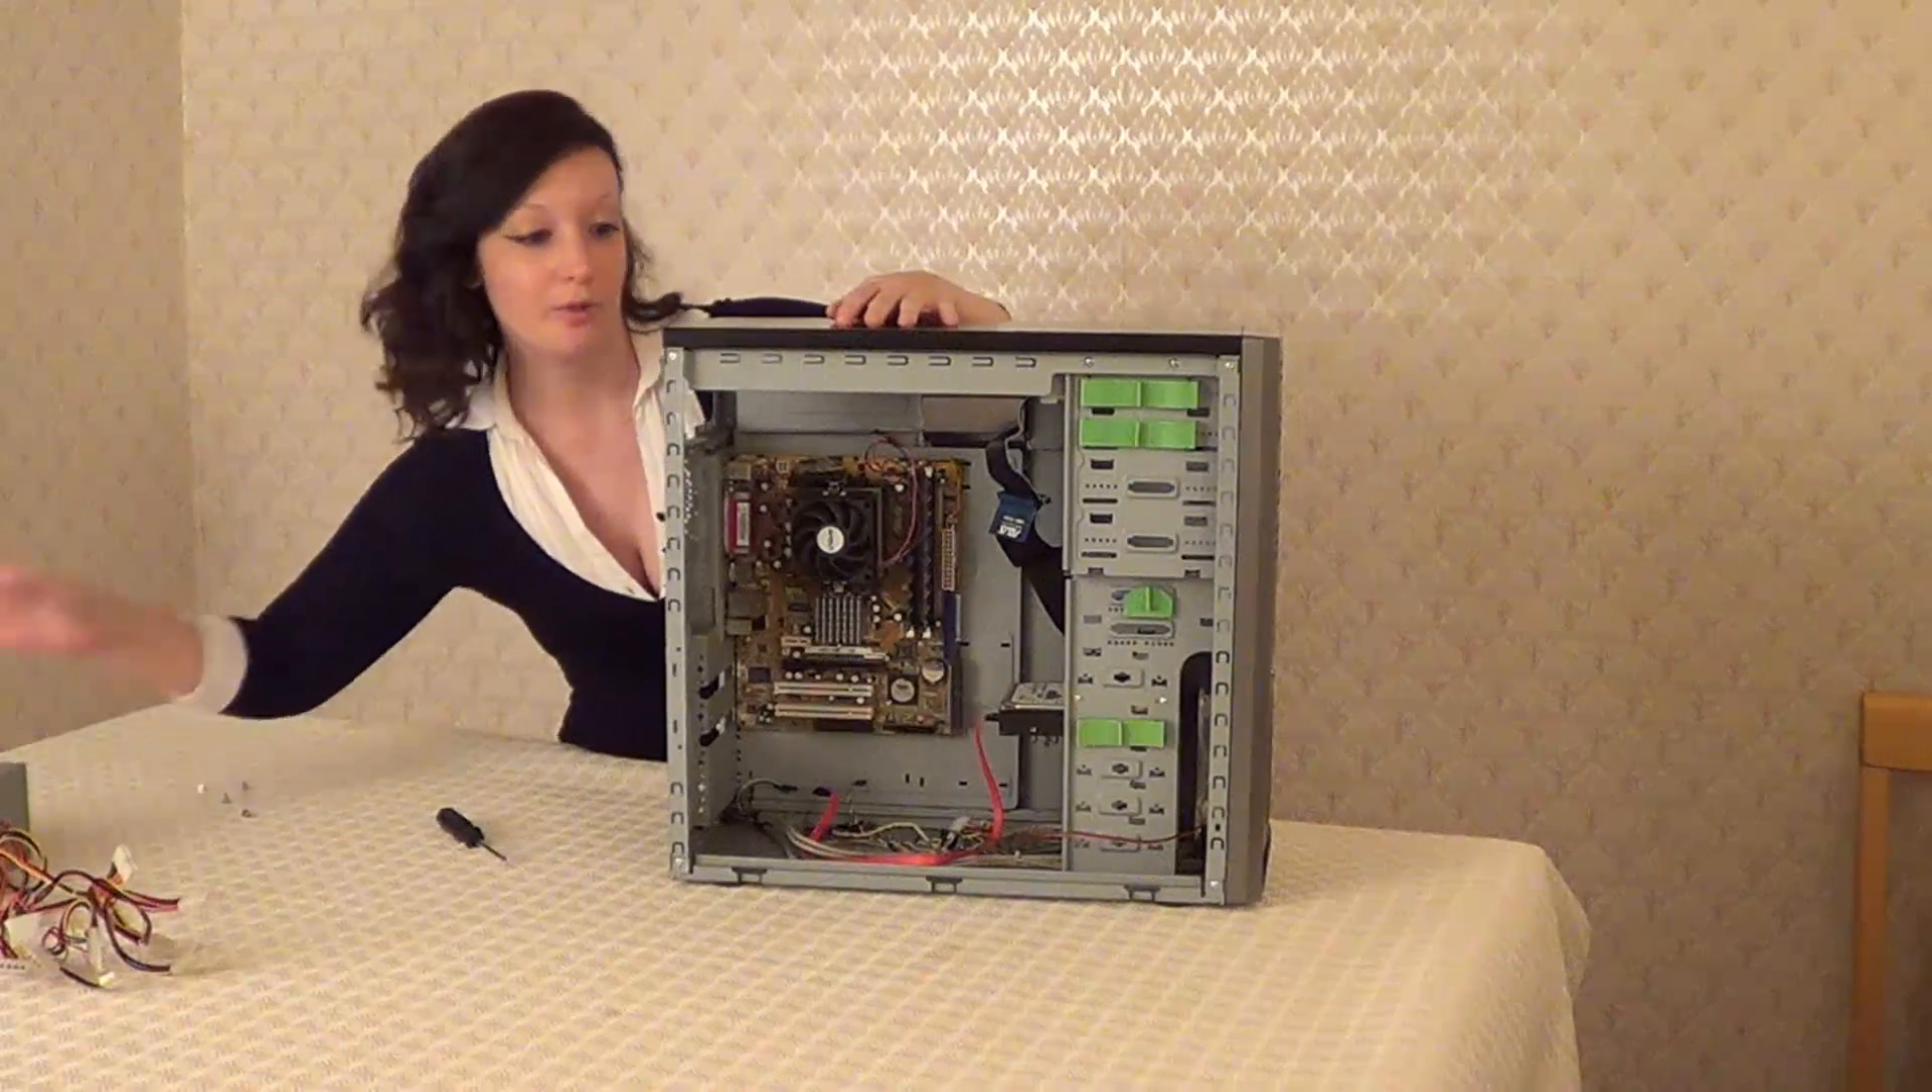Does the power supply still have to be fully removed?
No.